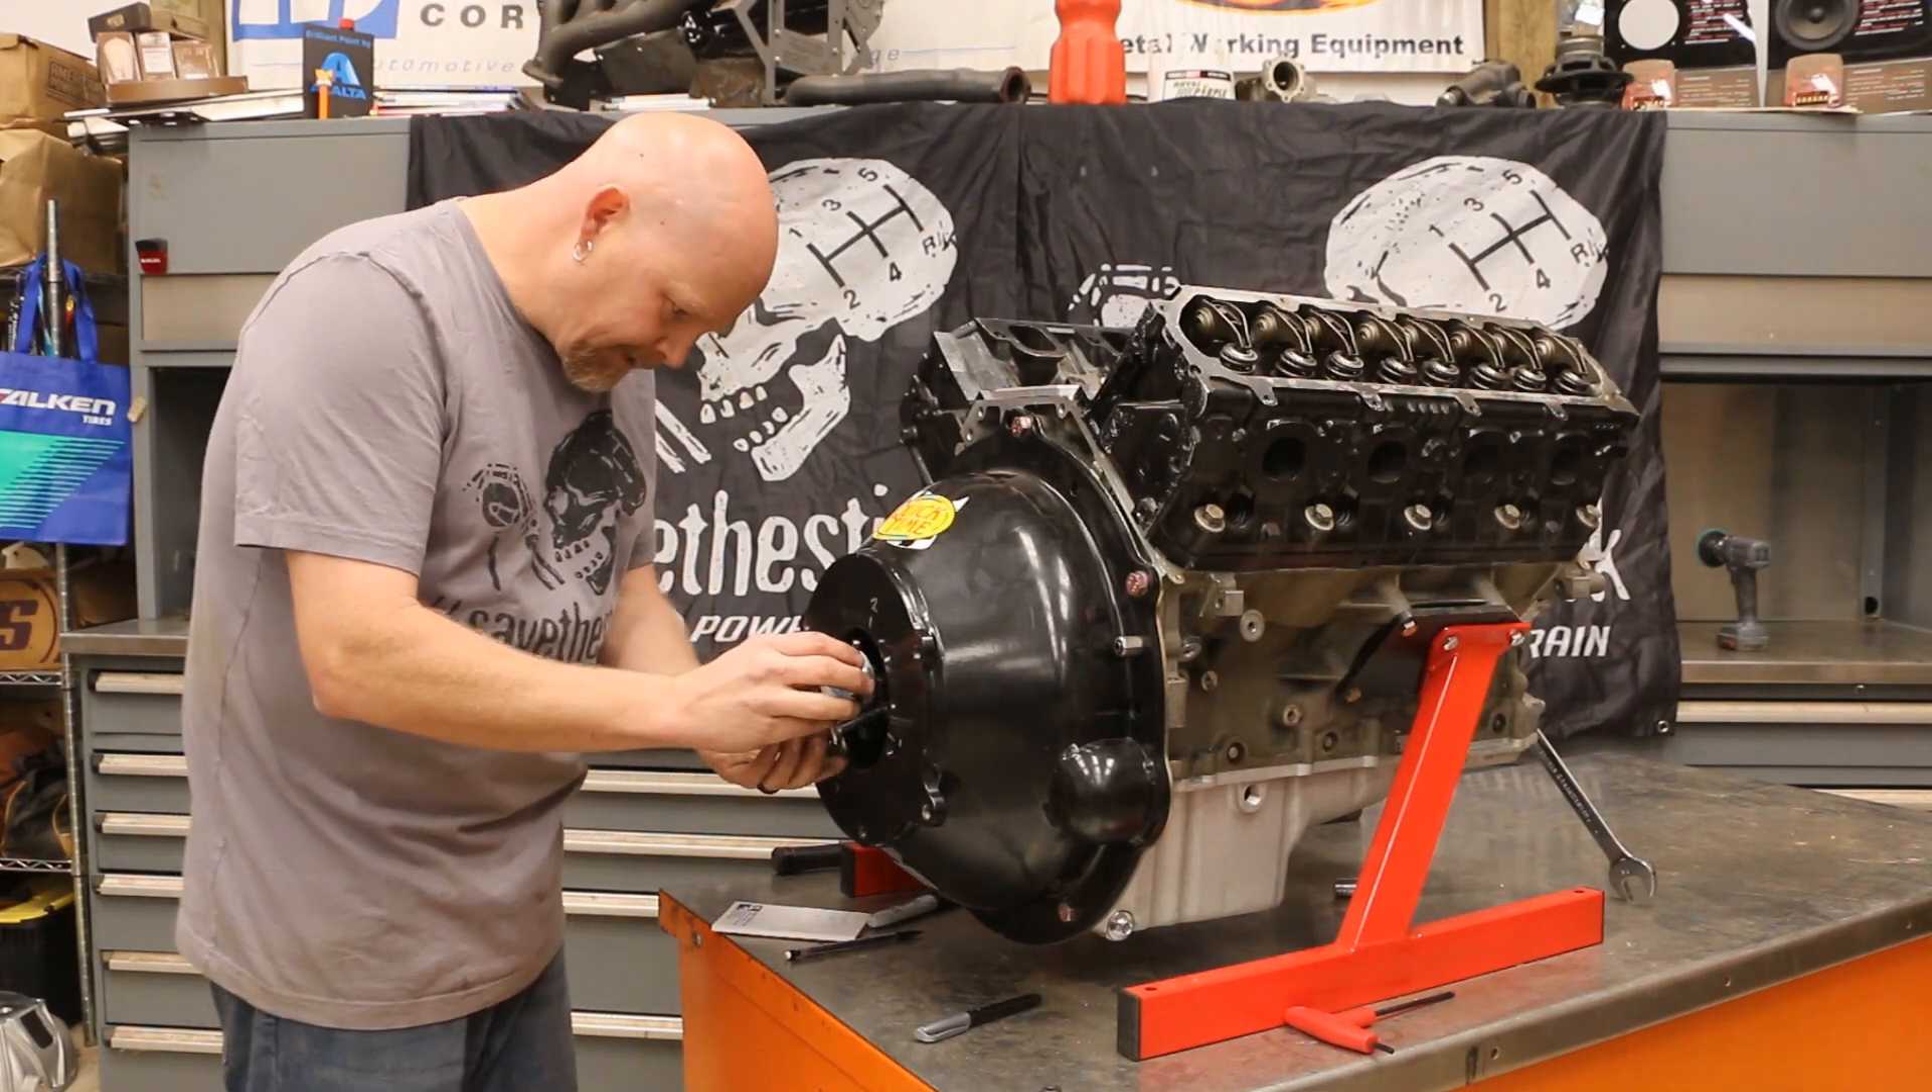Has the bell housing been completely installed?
Yes.